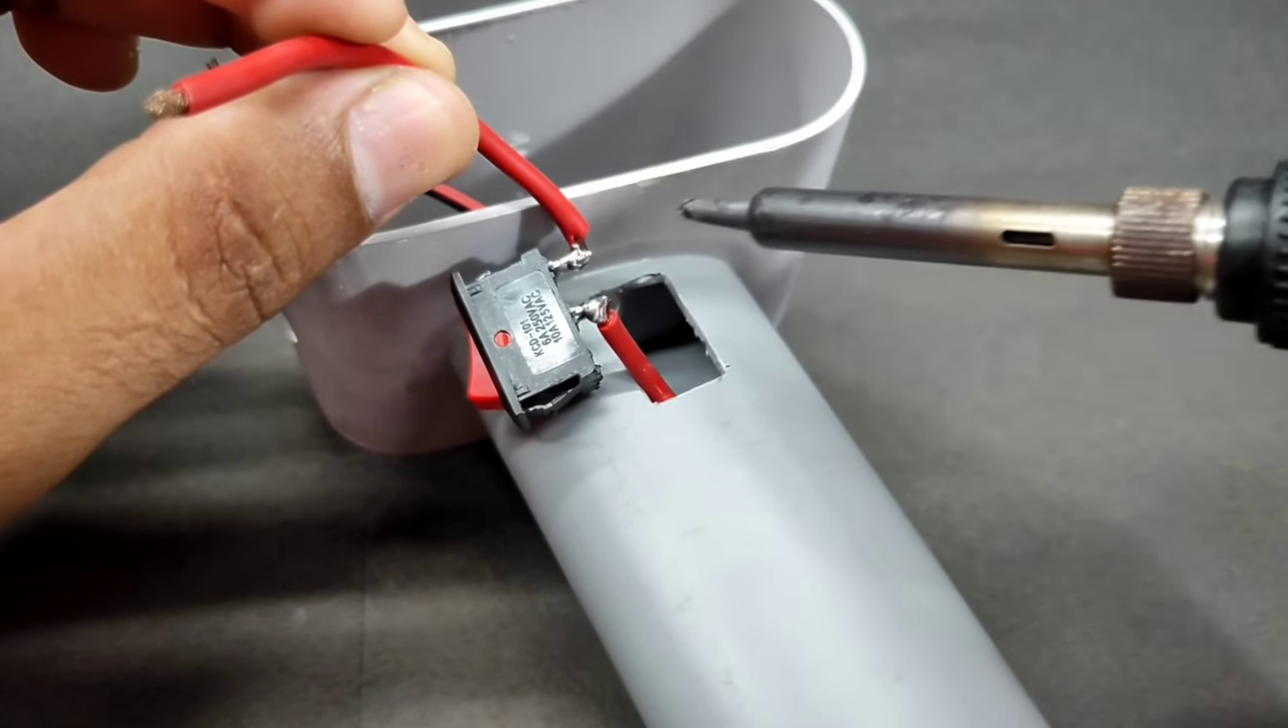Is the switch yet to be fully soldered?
No.